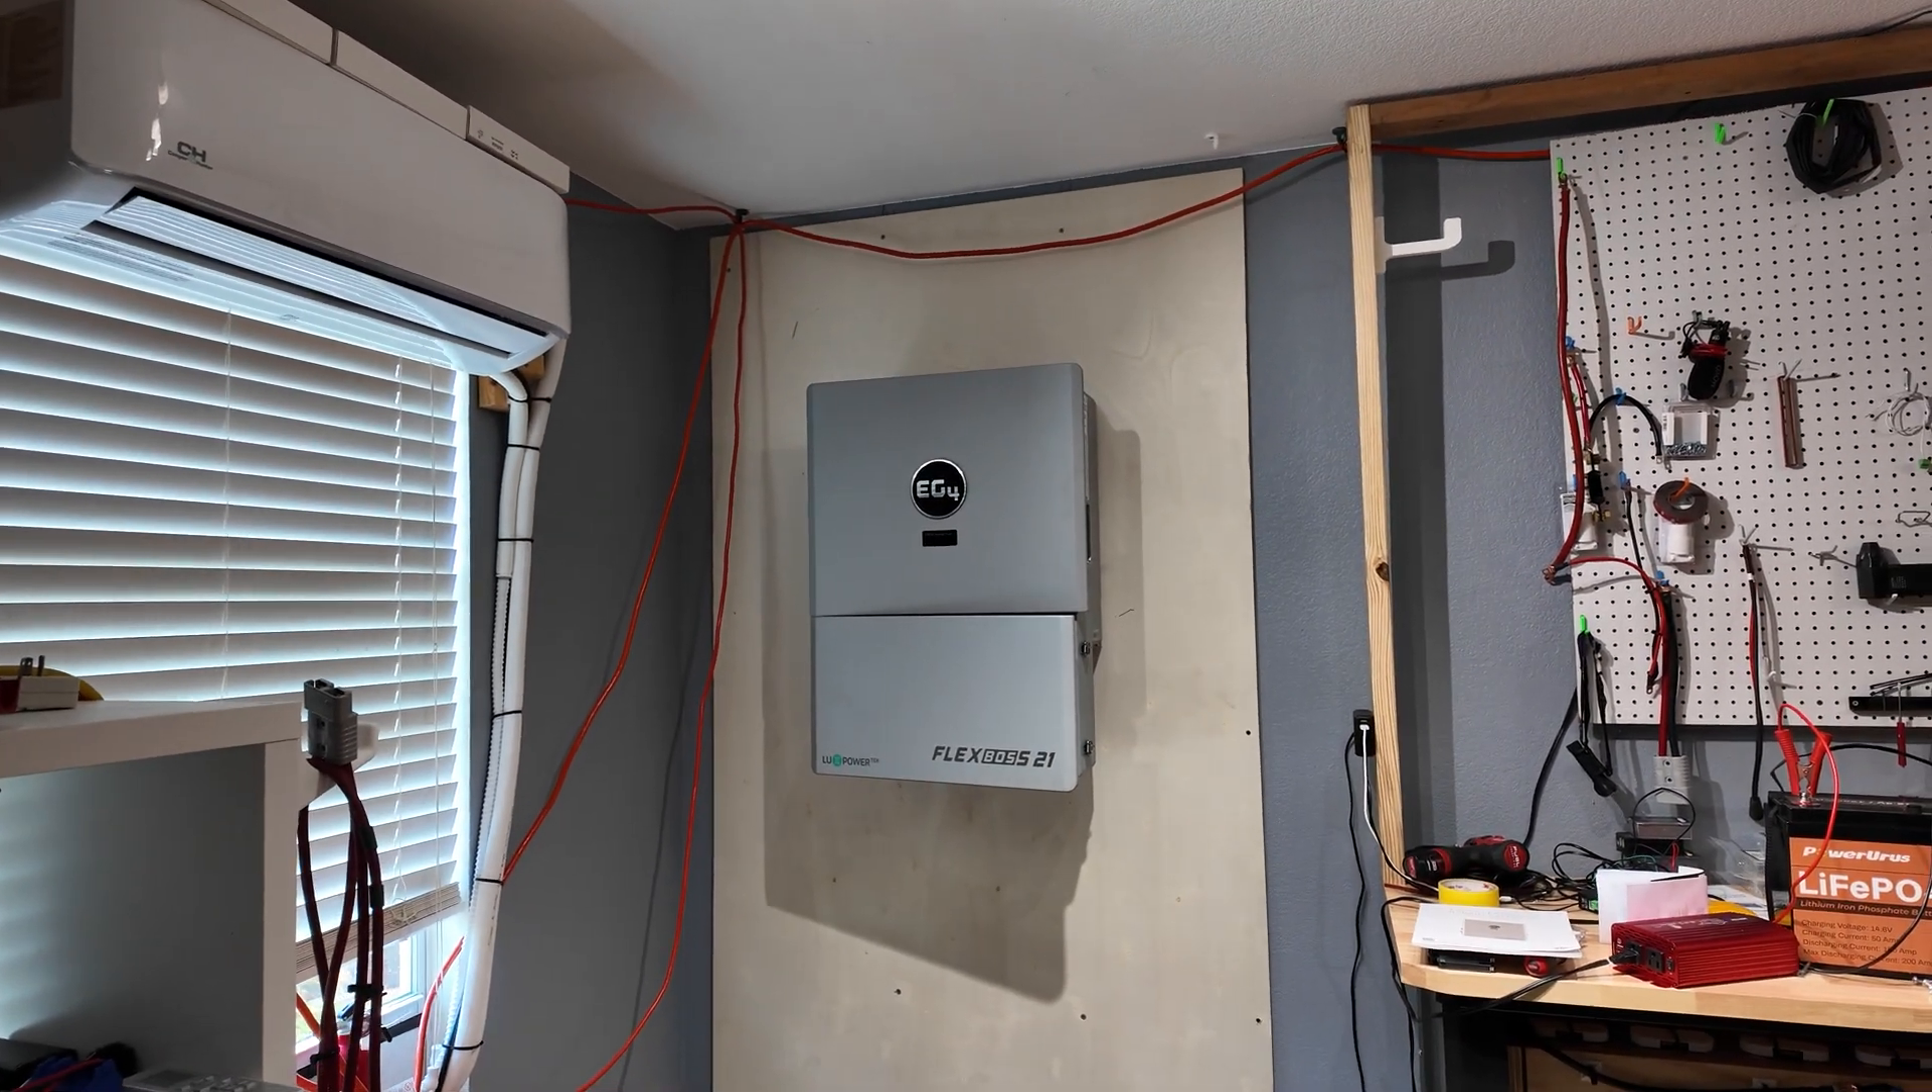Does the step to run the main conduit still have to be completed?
Yes.